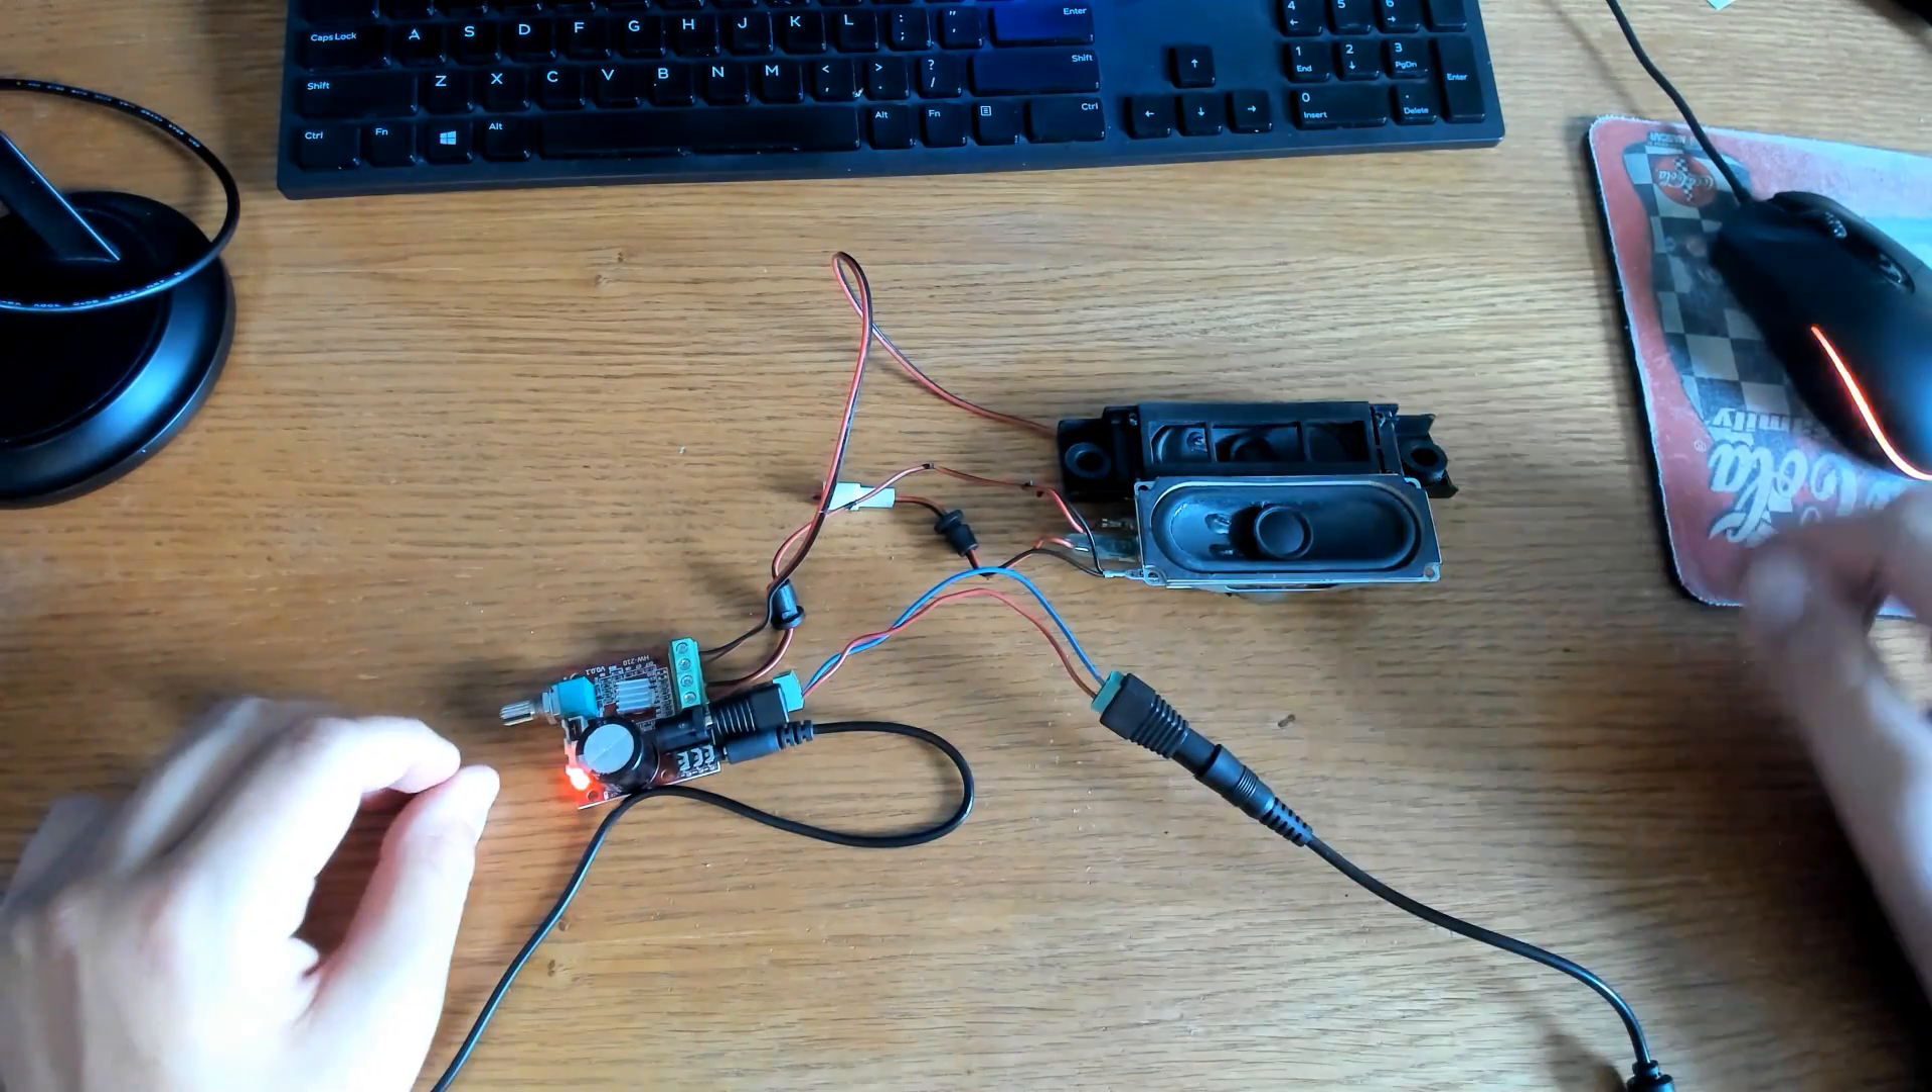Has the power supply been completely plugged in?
Yes.